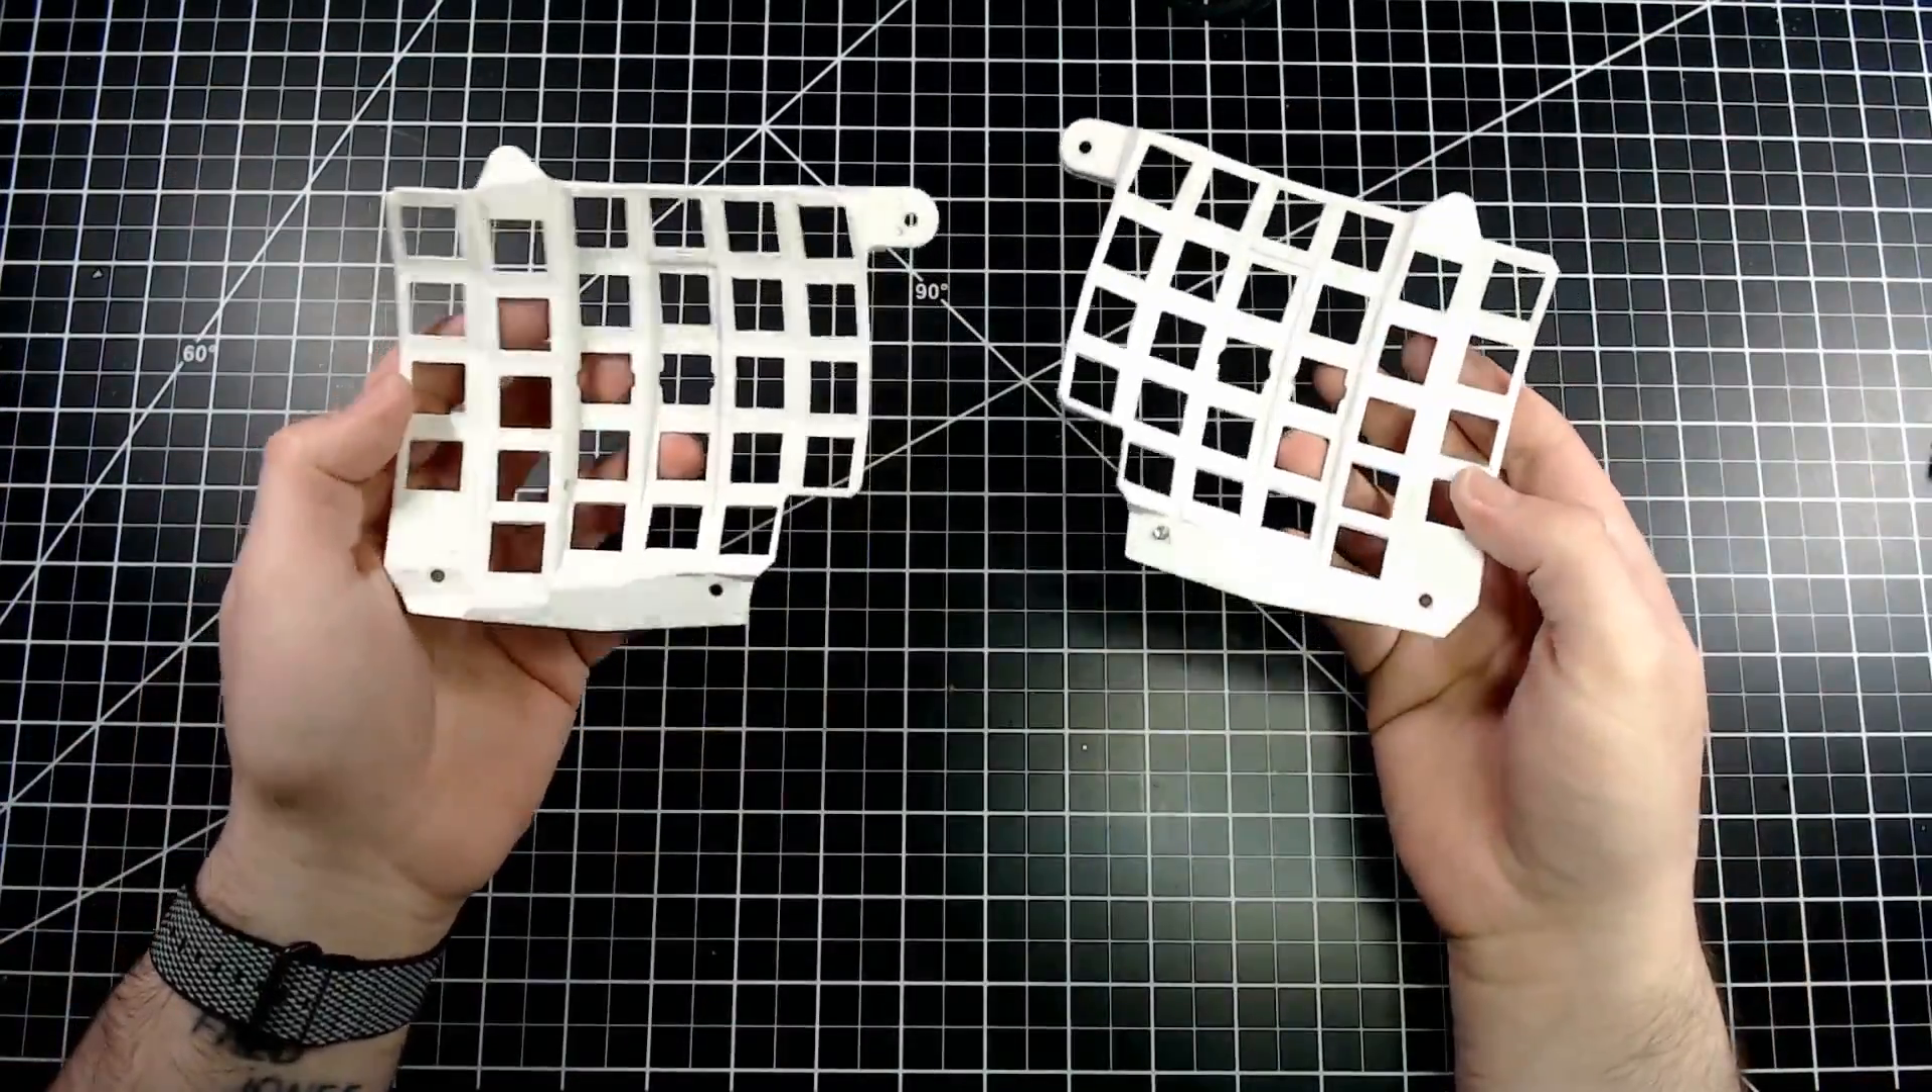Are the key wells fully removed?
Yes.